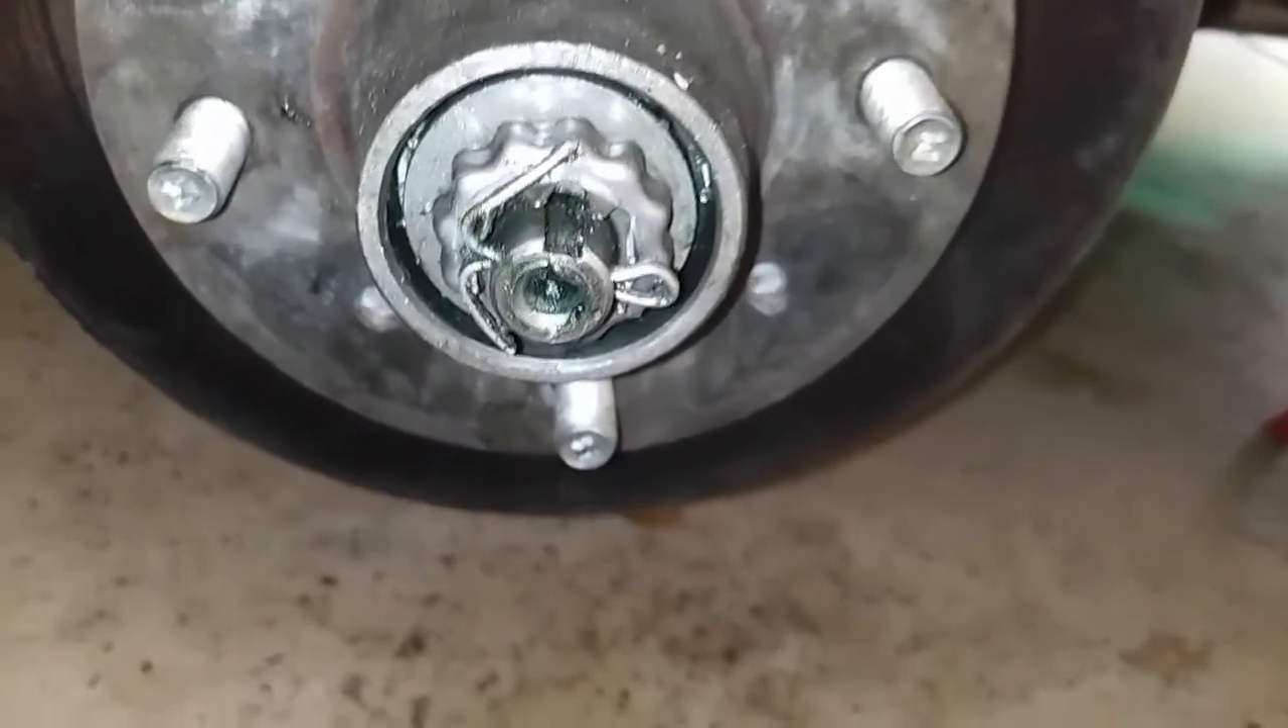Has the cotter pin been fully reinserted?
Yes.